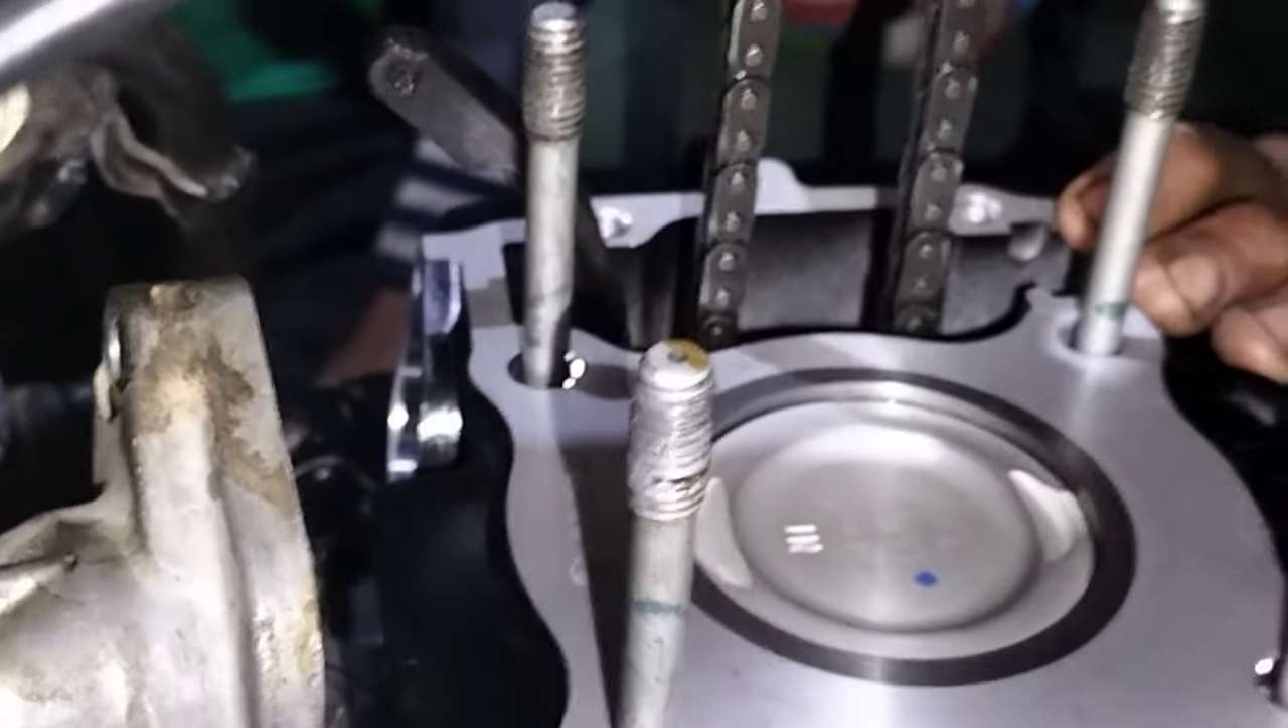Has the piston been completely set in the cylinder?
Yes.